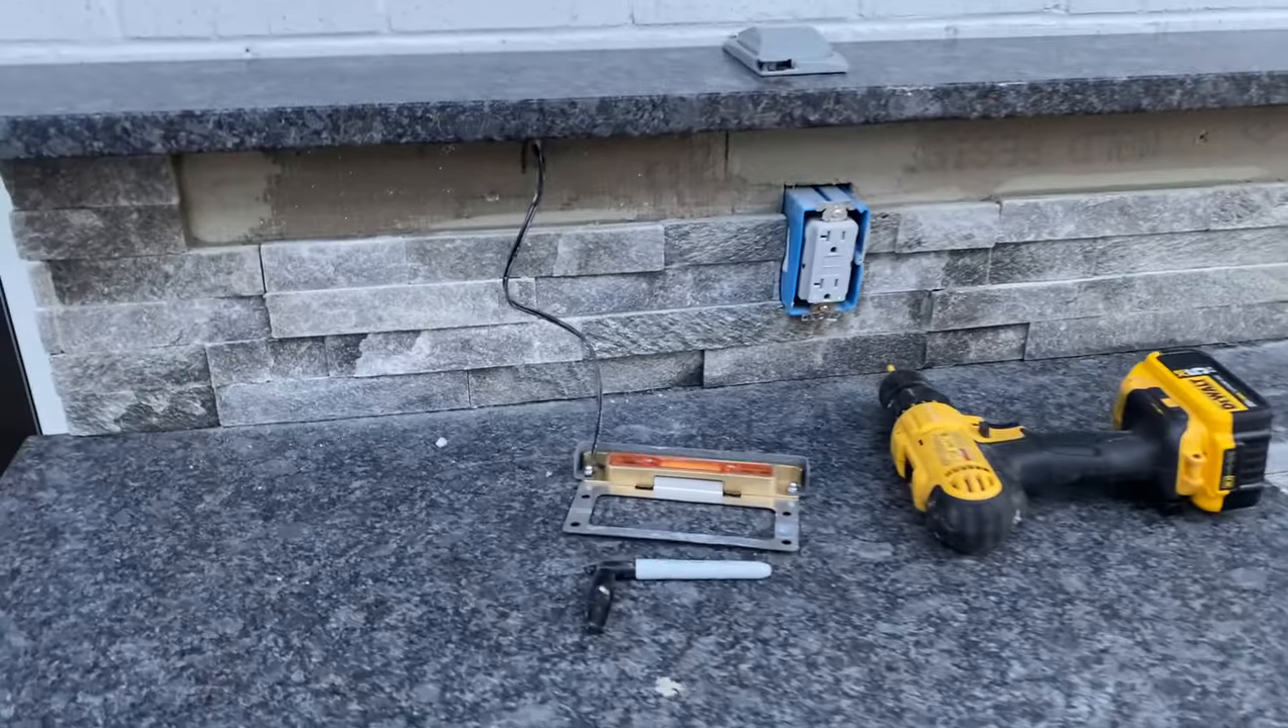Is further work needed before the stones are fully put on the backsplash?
Yes.